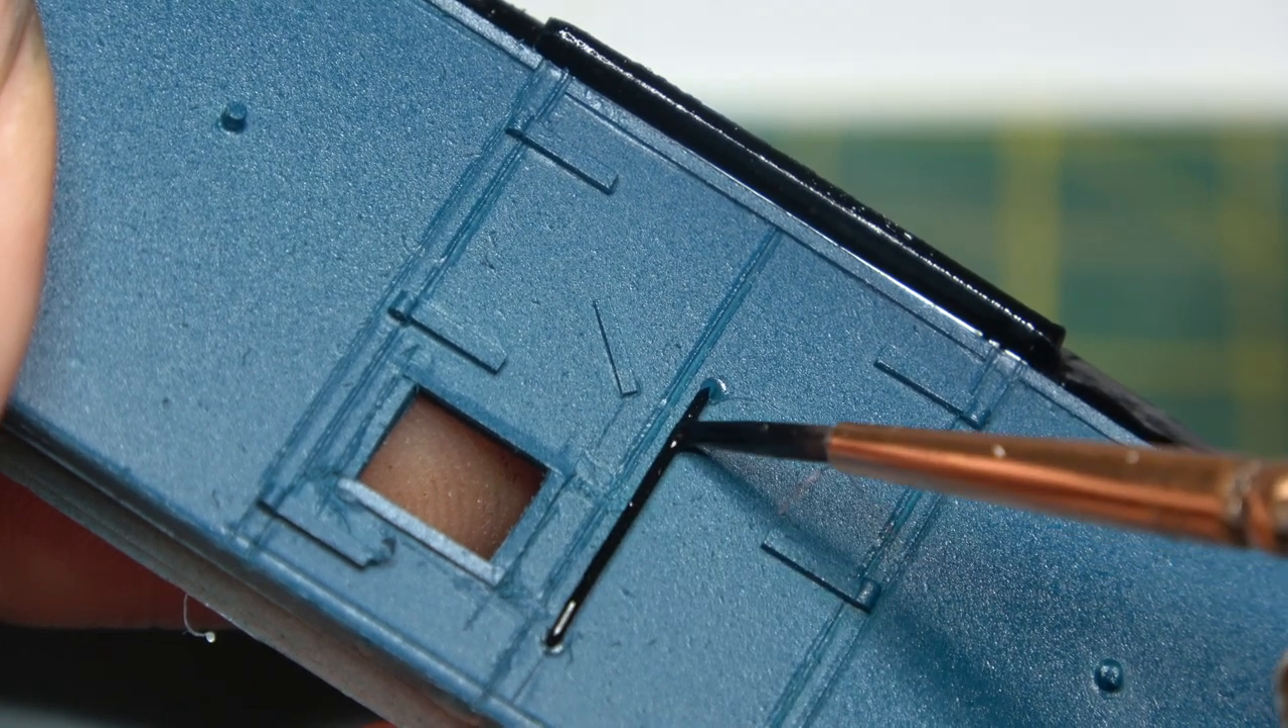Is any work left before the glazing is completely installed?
Yes.